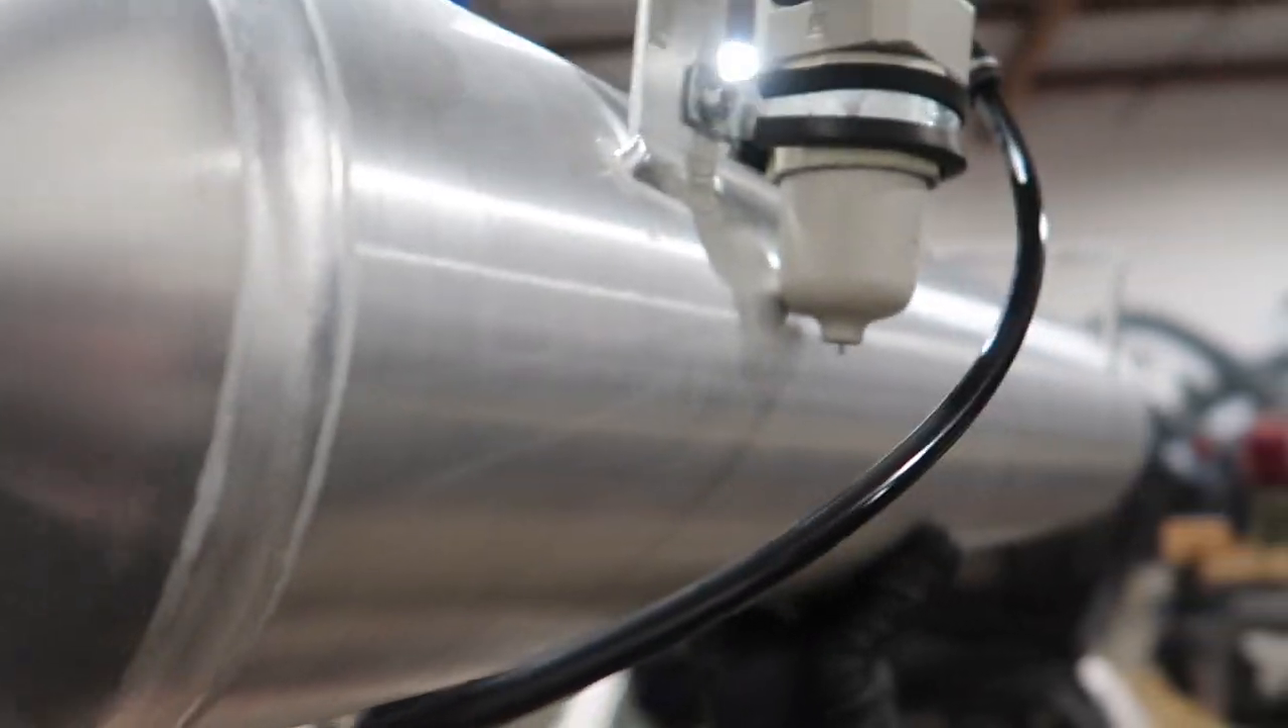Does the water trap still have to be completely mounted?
No.